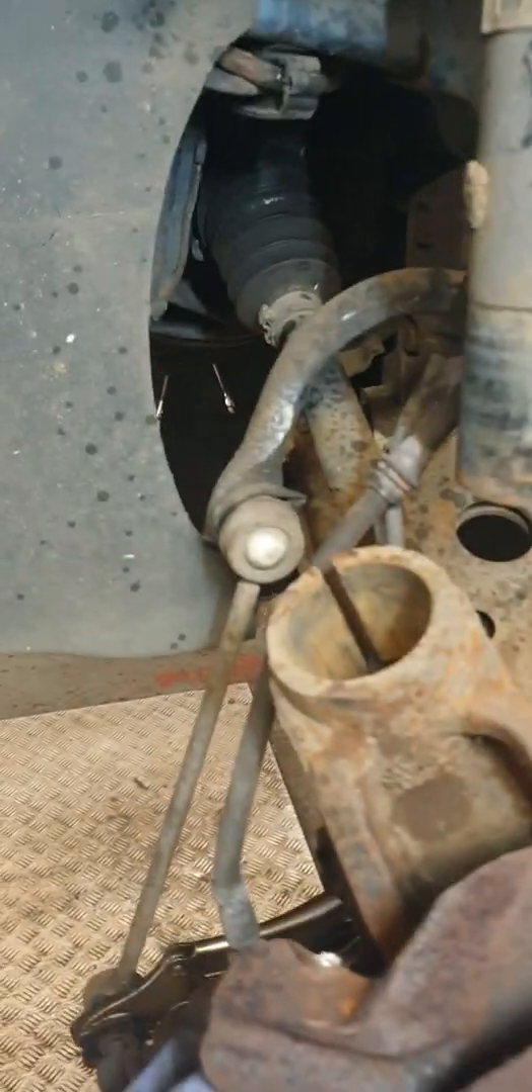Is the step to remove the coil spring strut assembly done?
No.